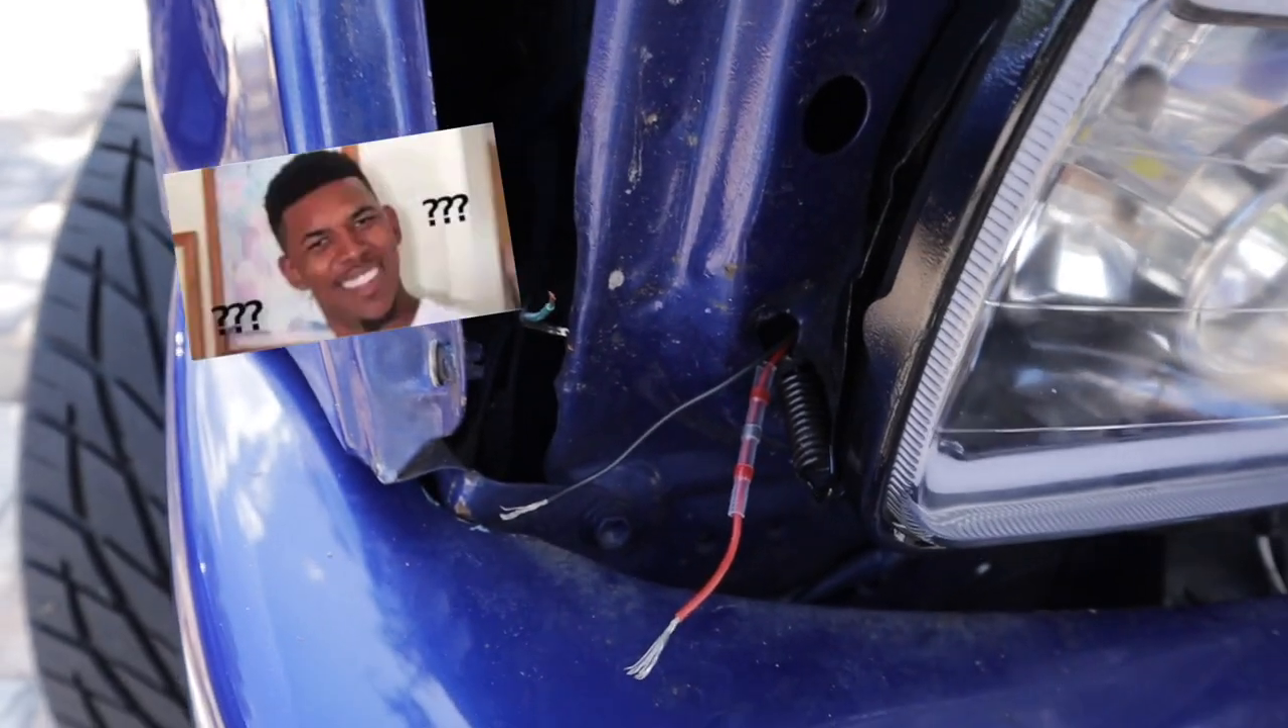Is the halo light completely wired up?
No.